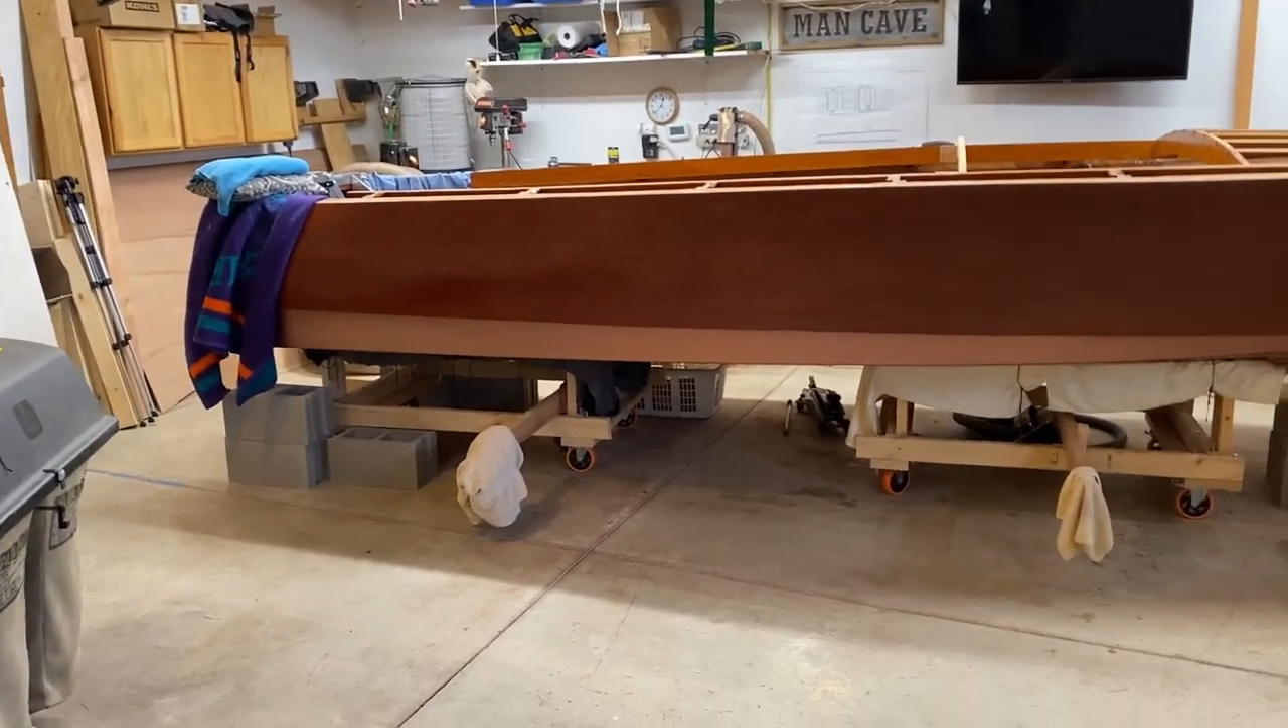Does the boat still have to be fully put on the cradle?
No.